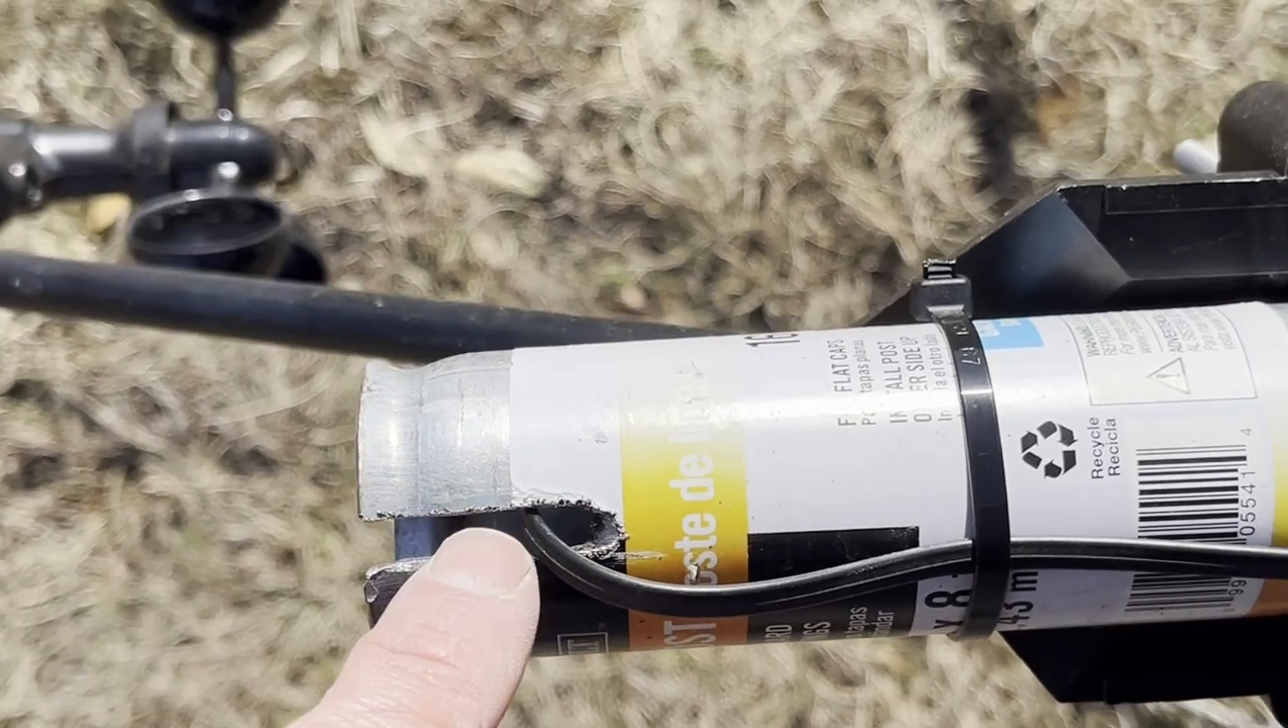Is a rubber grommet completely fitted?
No.